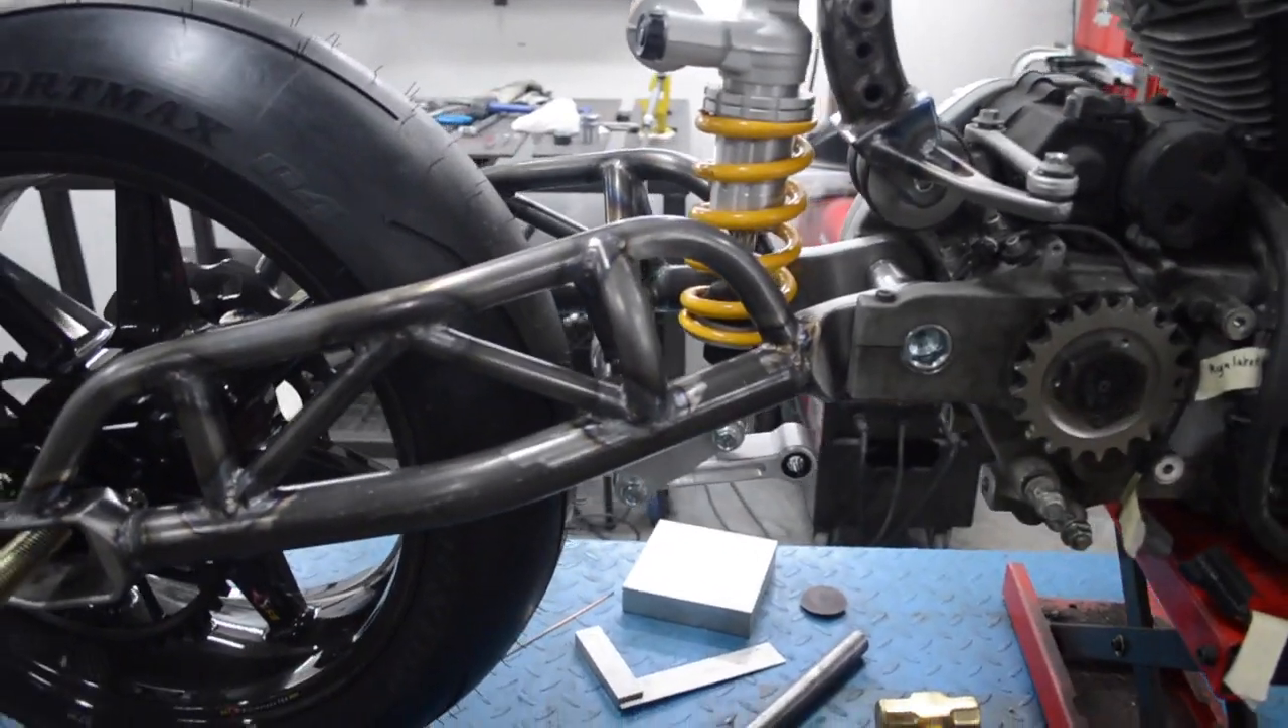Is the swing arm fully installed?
Yes.